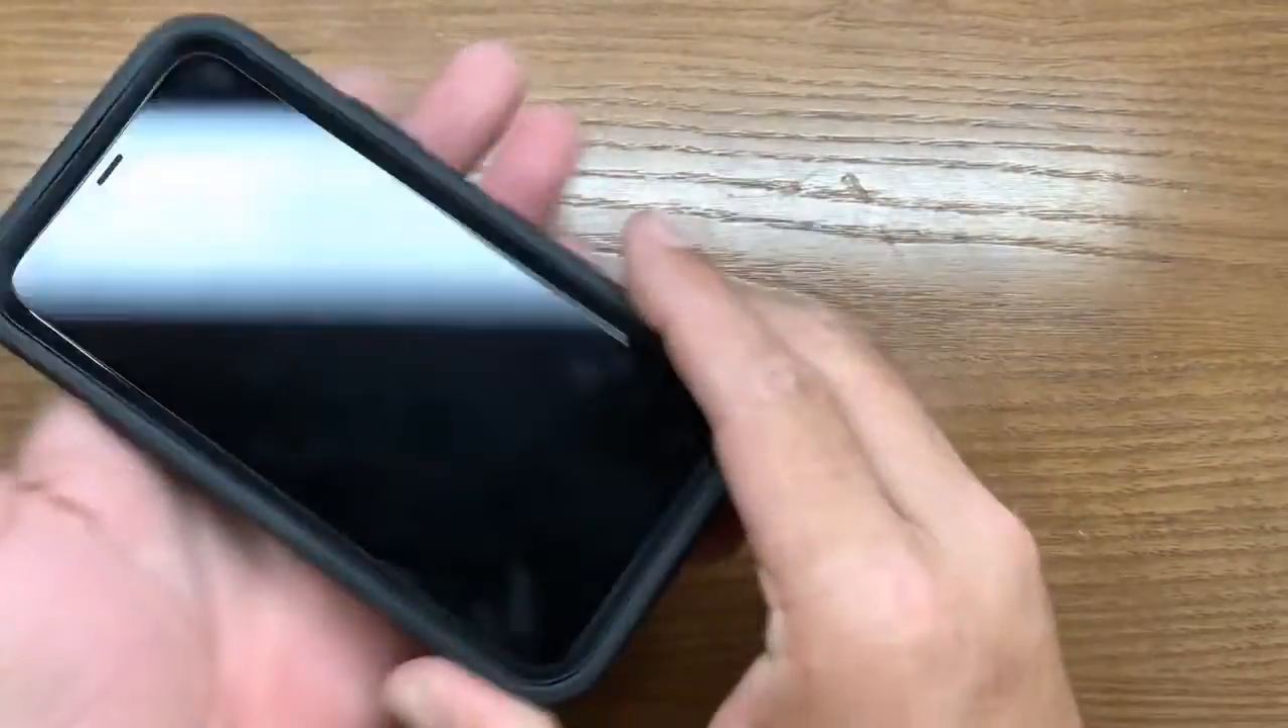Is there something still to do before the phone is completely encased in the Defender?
No.